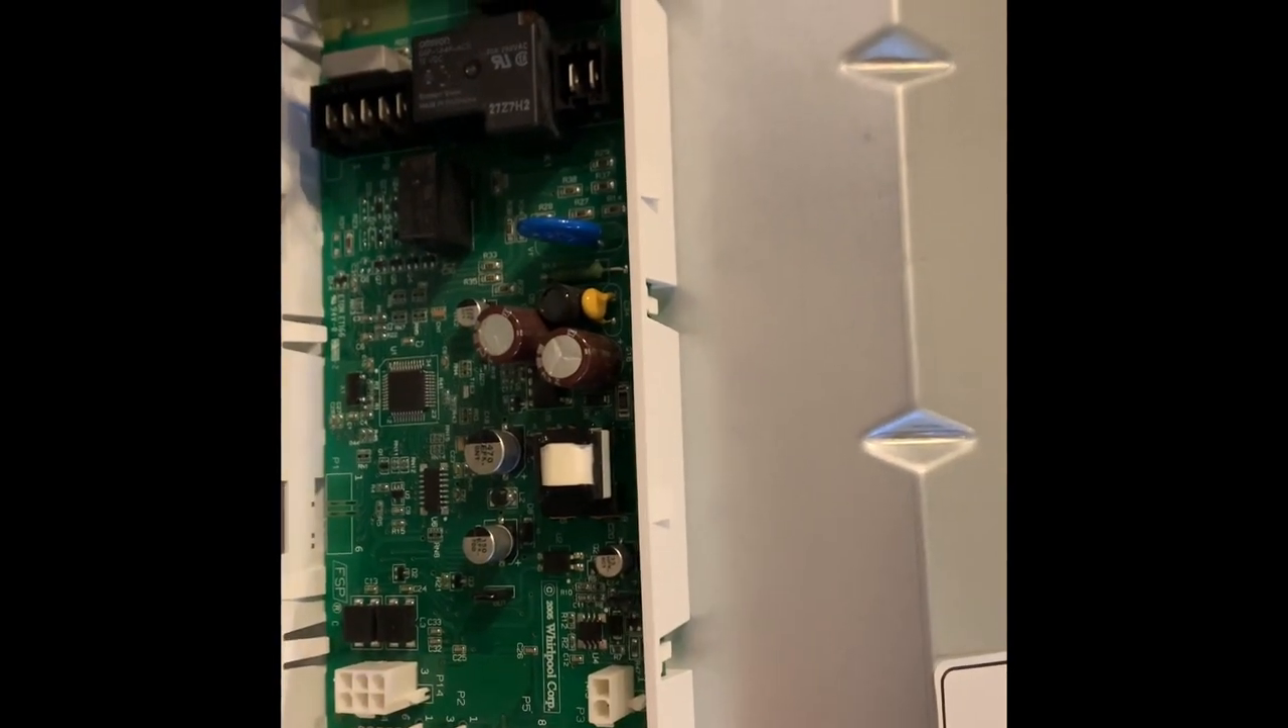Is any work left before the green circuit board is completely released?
Yes.